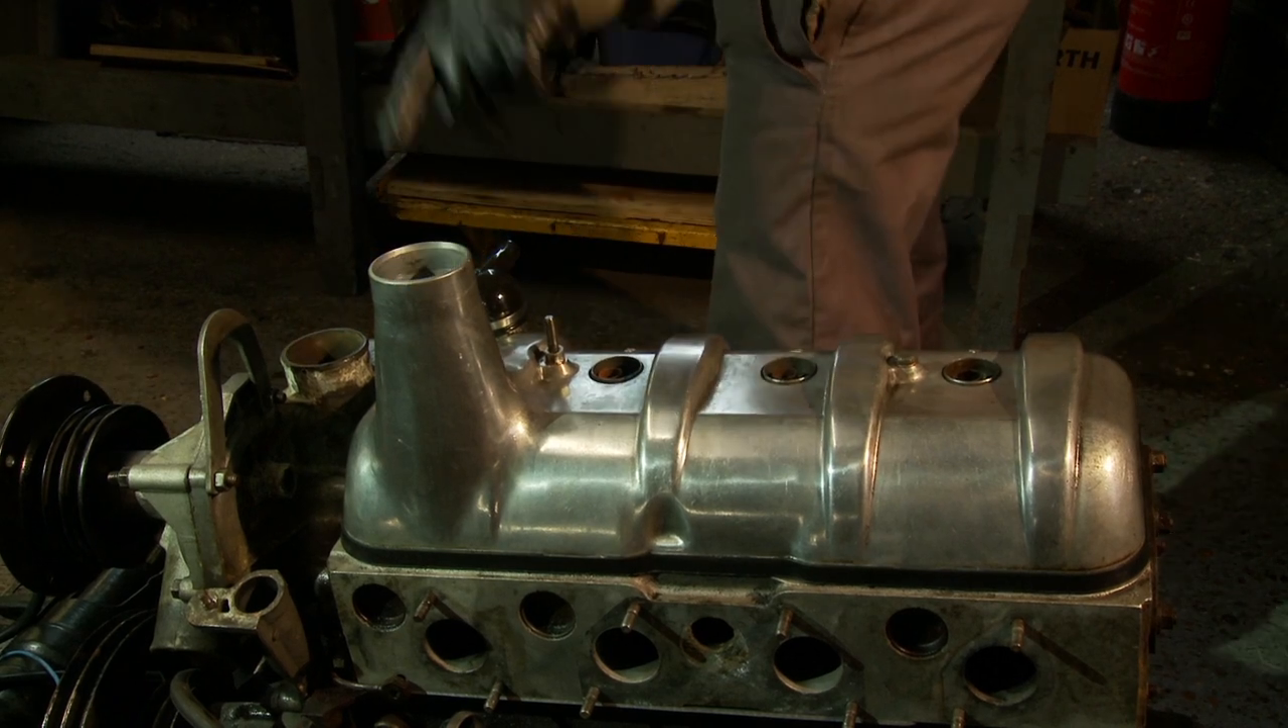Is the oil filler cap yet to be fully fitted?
Yes.